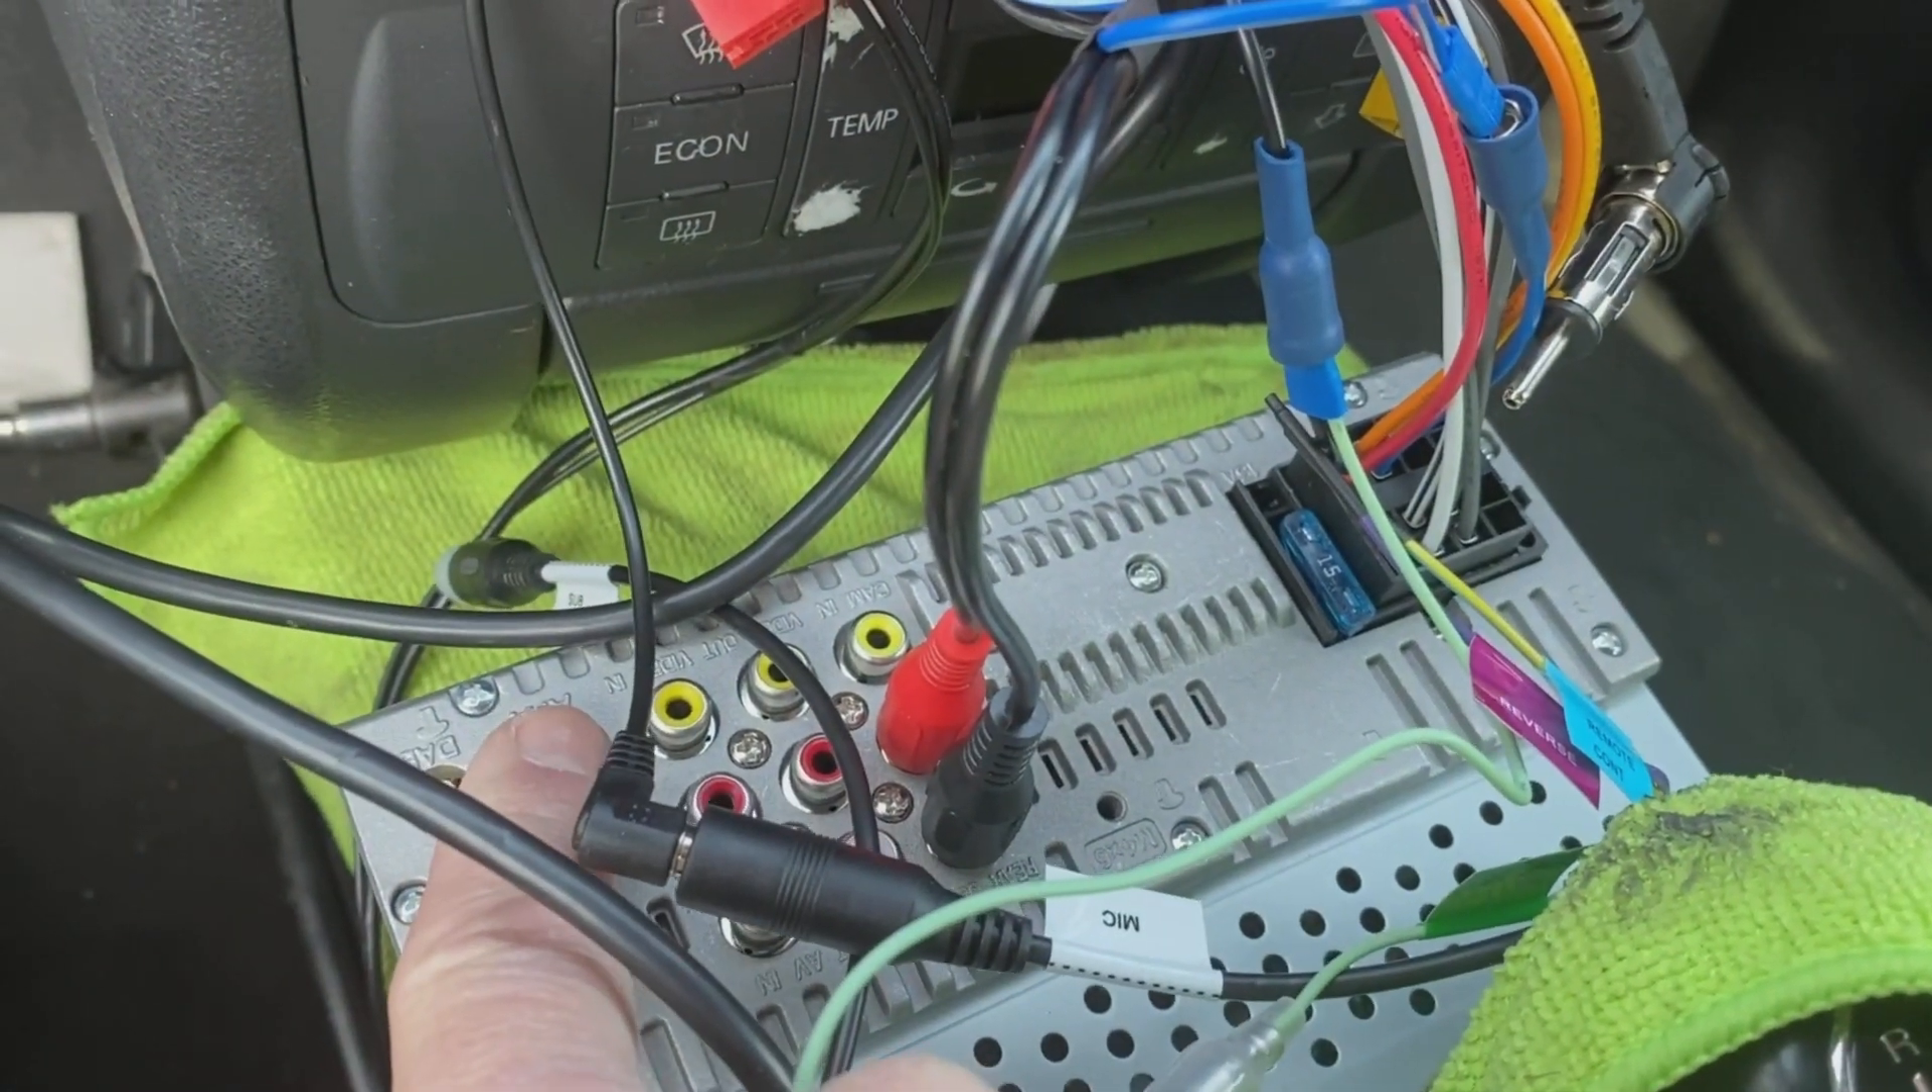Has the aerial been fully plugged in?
No.